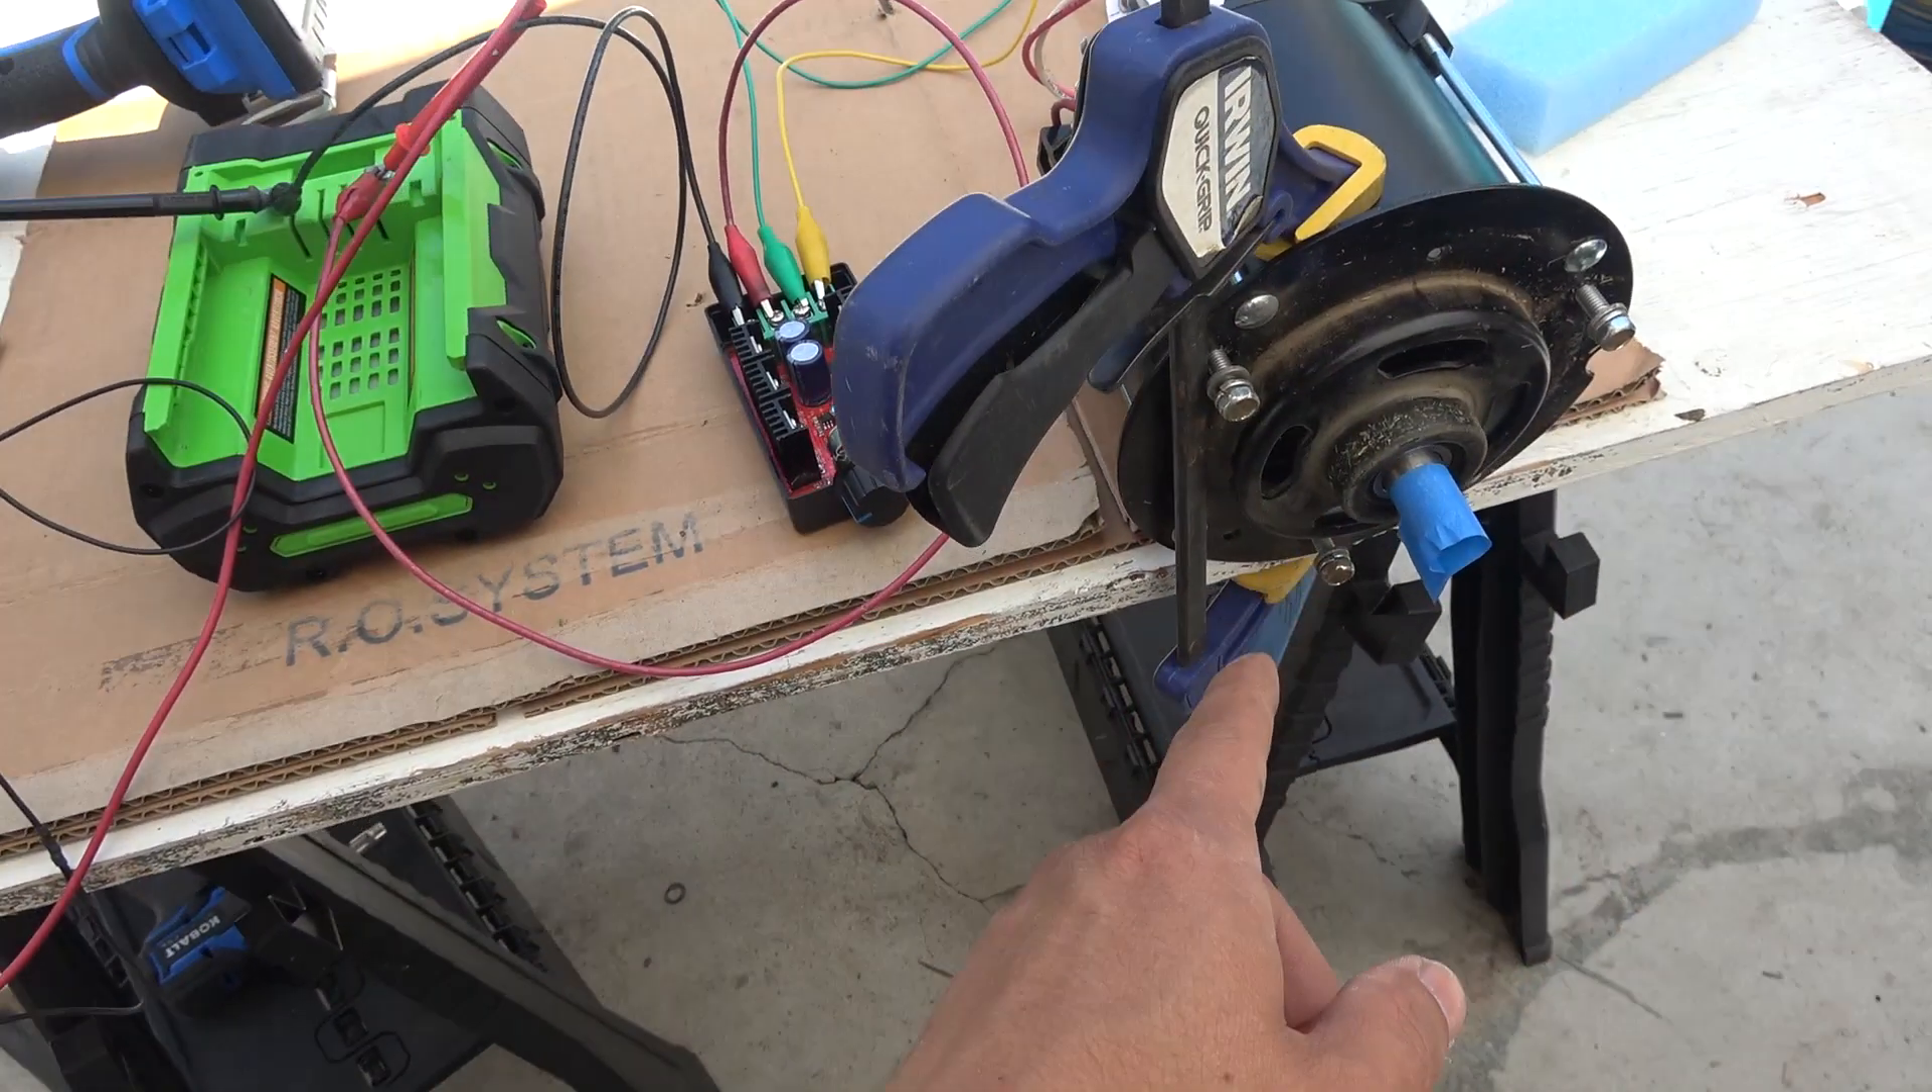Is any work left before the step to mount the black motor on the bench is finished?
No.